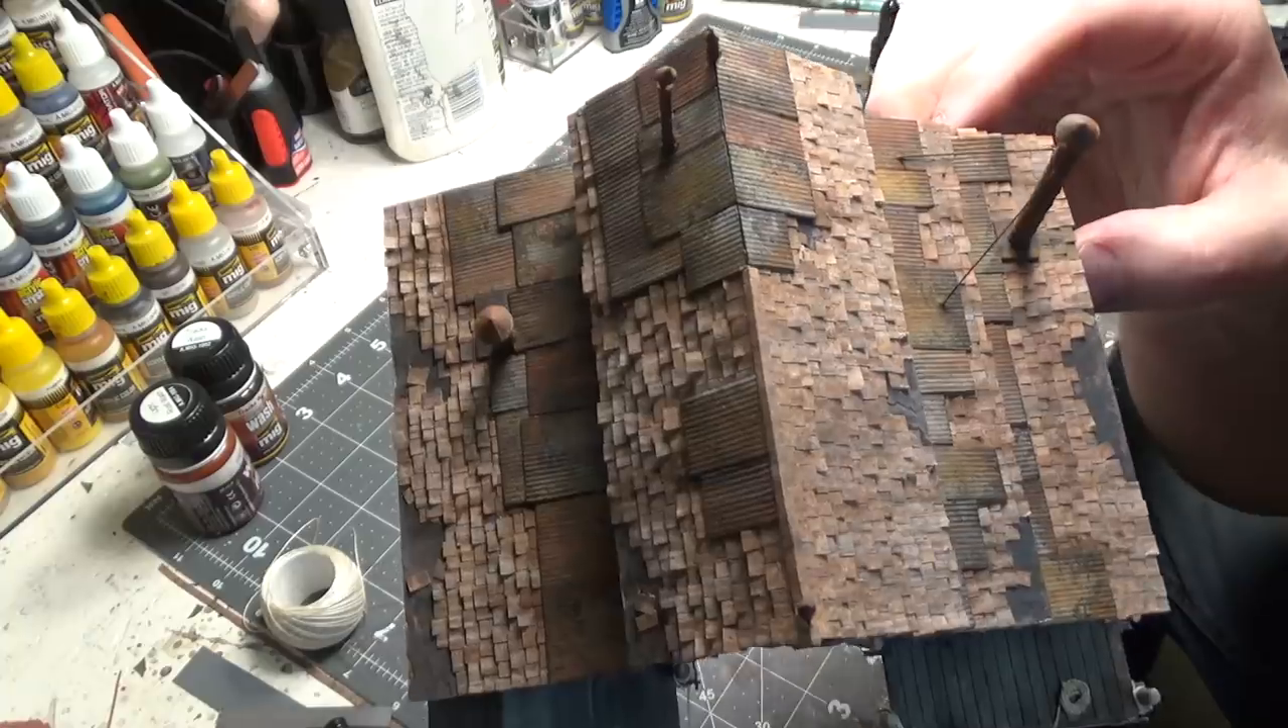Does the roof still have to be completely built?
No.